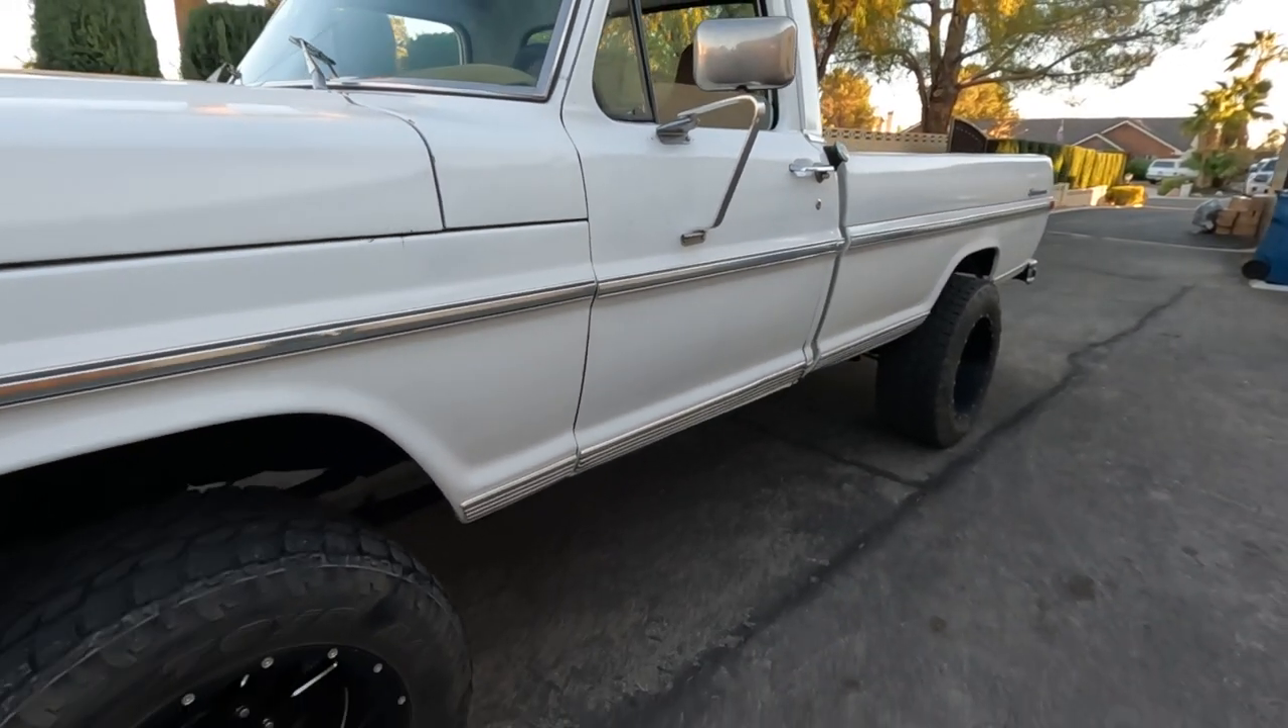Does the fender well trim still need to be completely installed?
Yes.